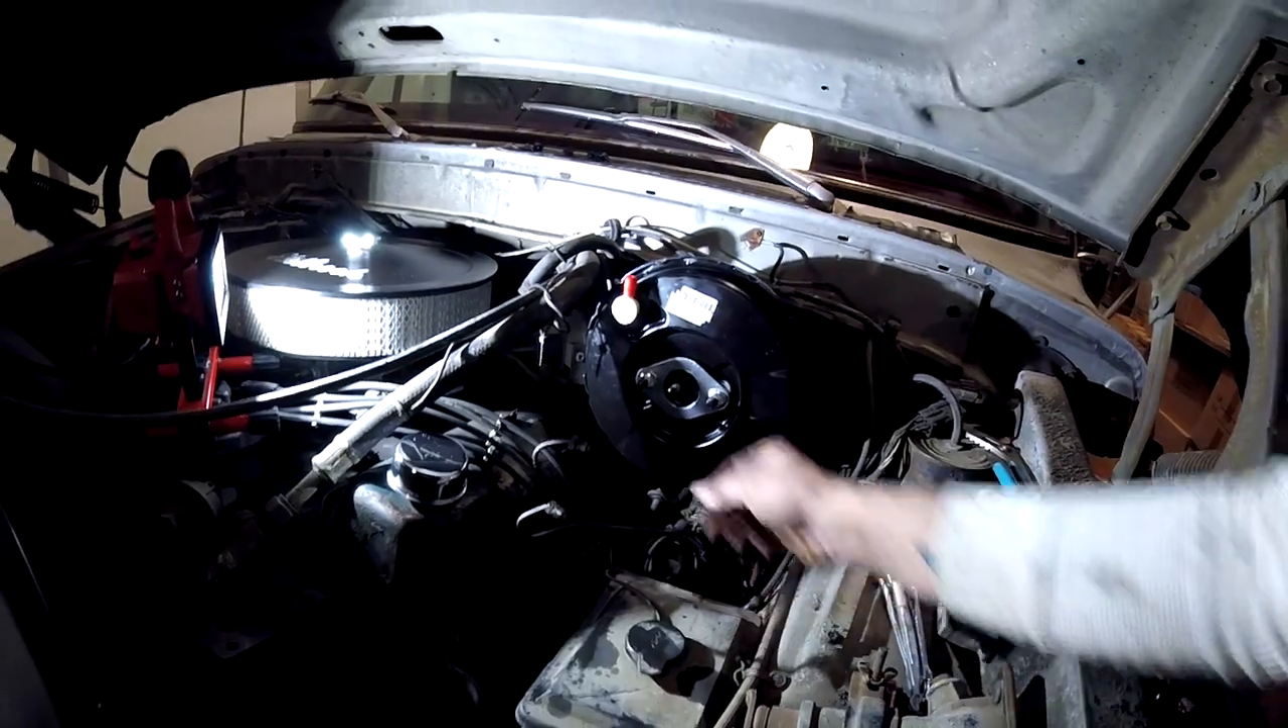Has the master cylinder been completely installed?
No.